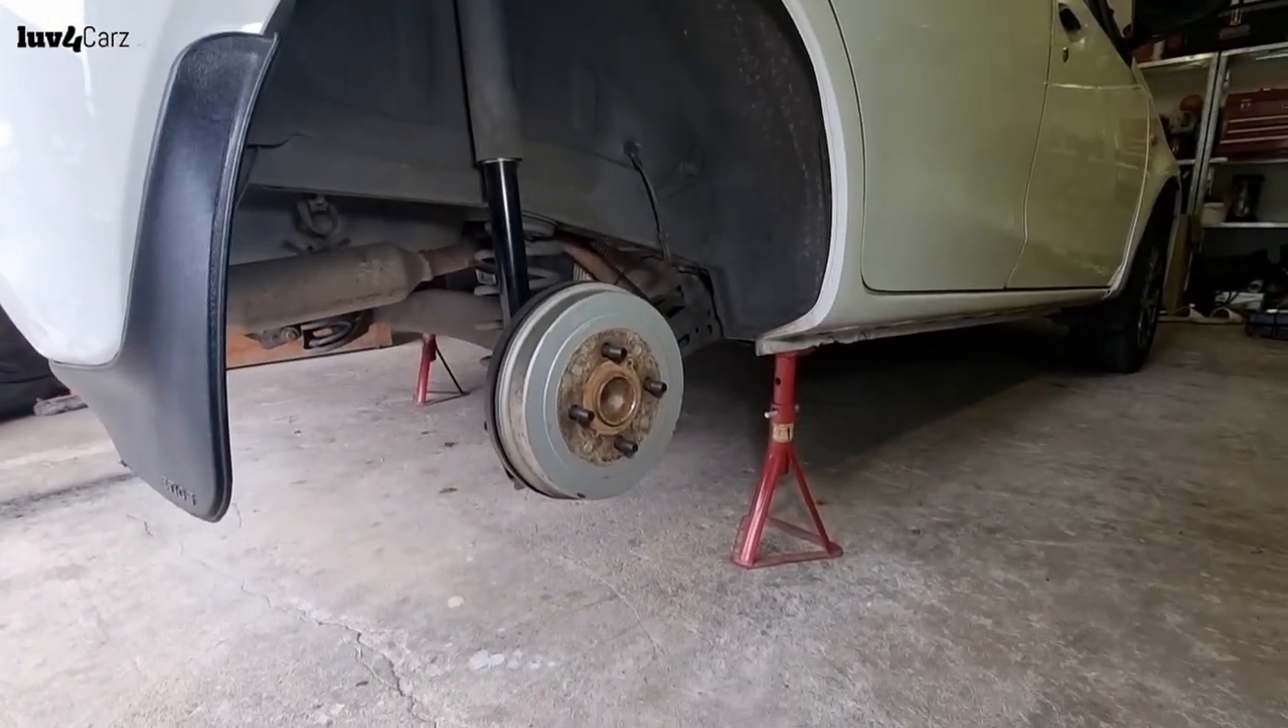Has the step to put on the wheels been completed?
No.